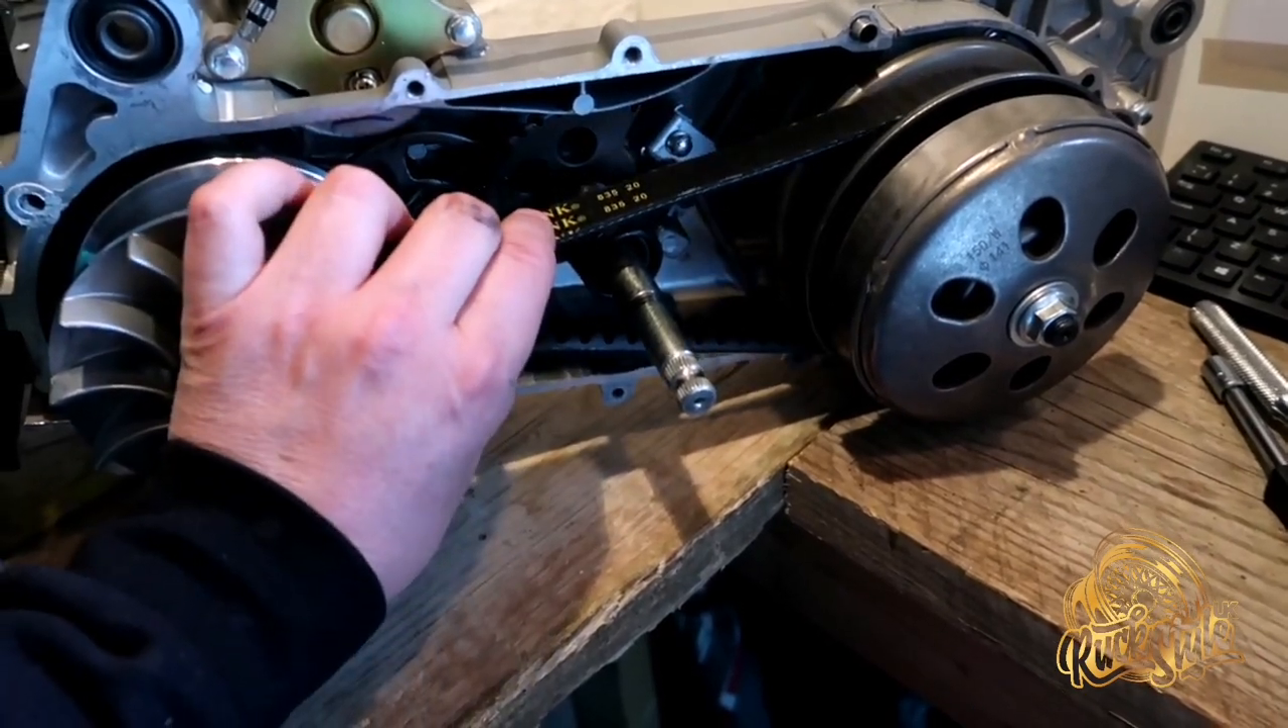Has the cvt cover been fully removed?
Yes.